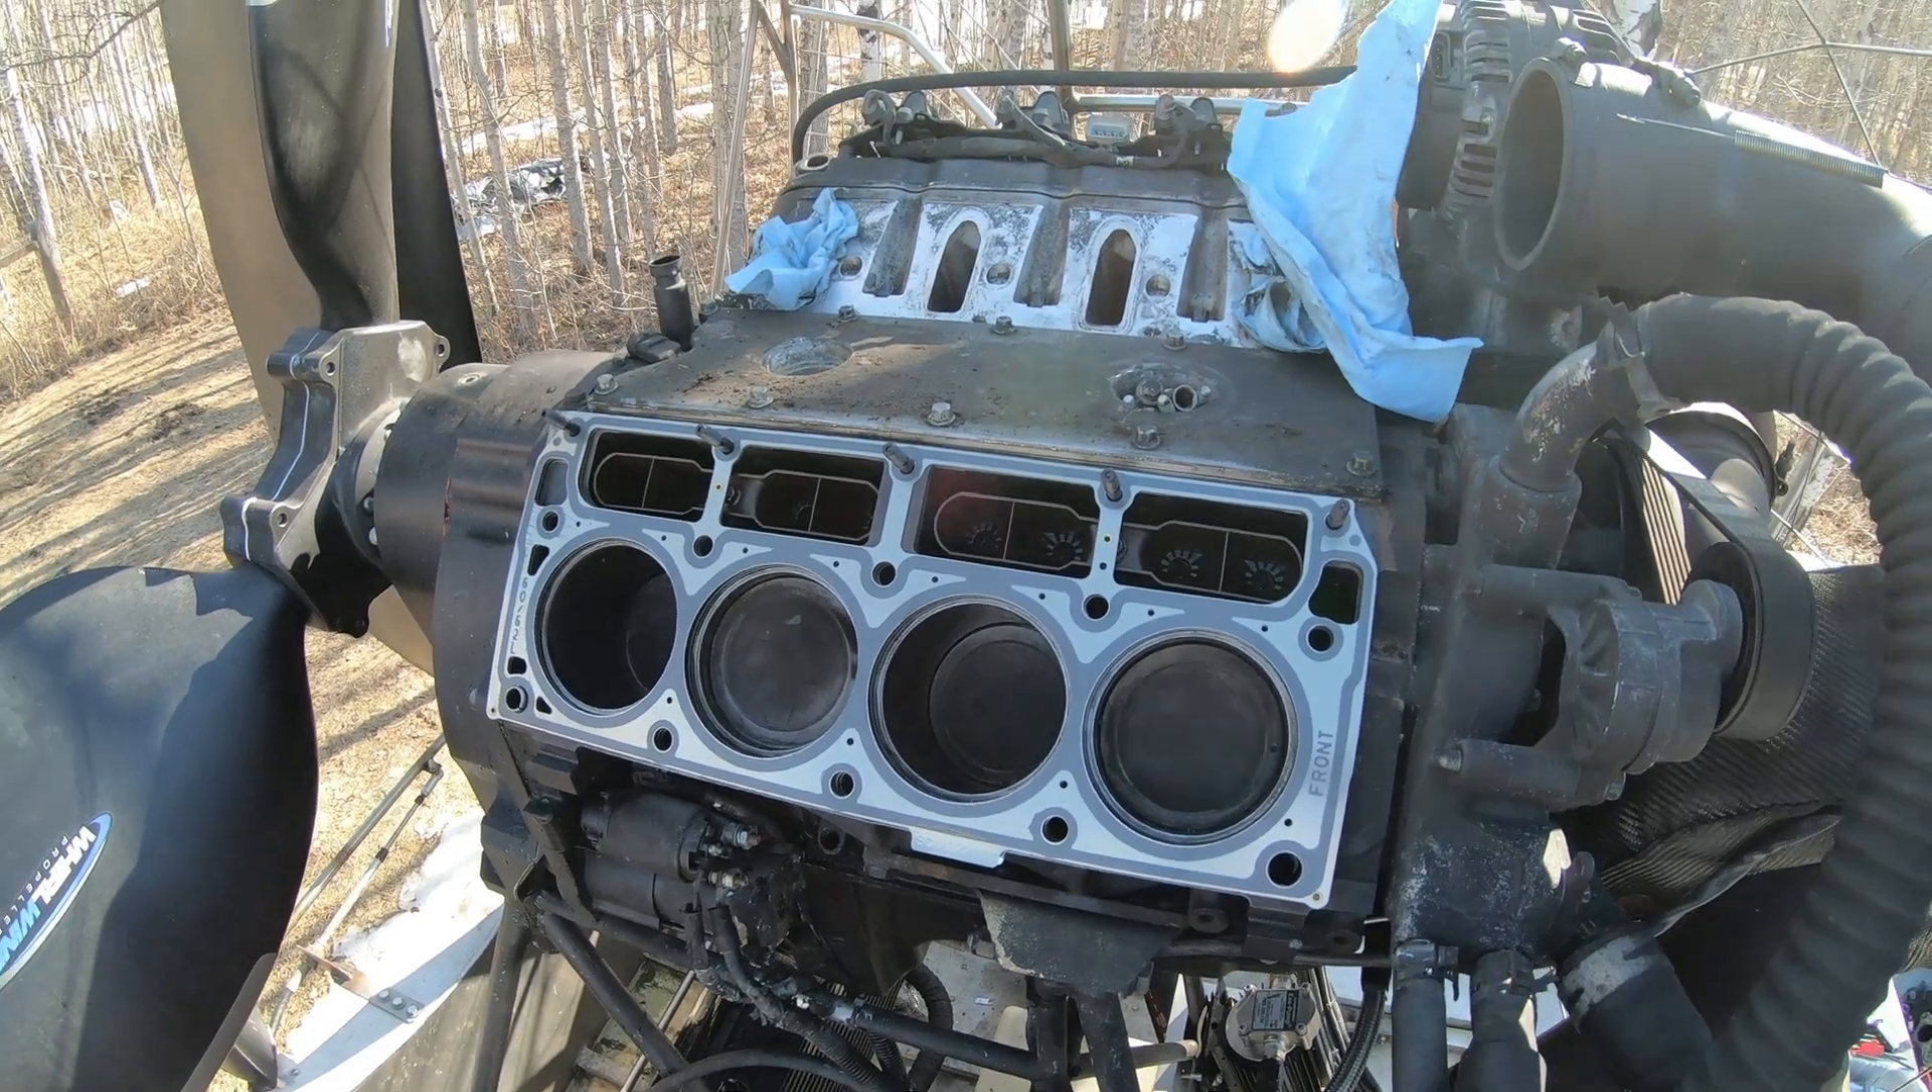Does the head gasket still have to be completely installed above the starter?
No.